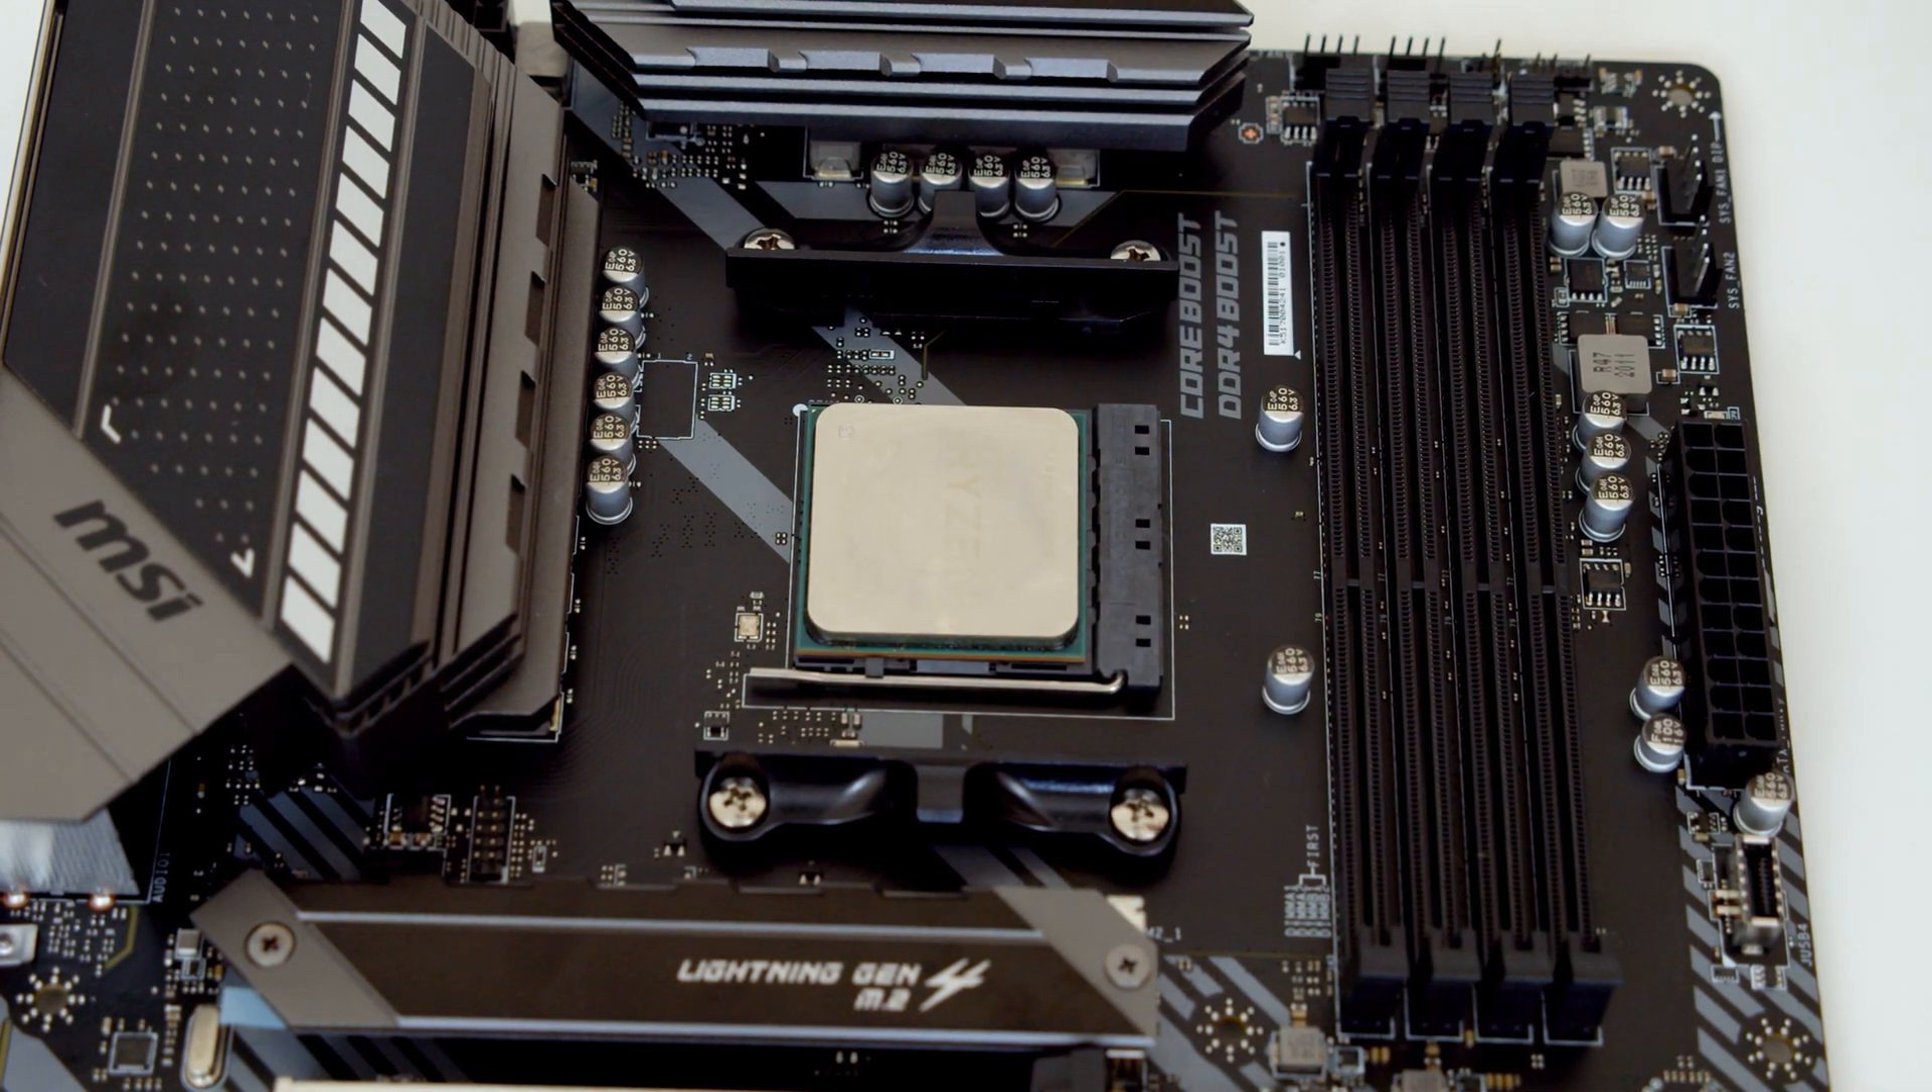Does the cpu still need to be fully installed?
No.